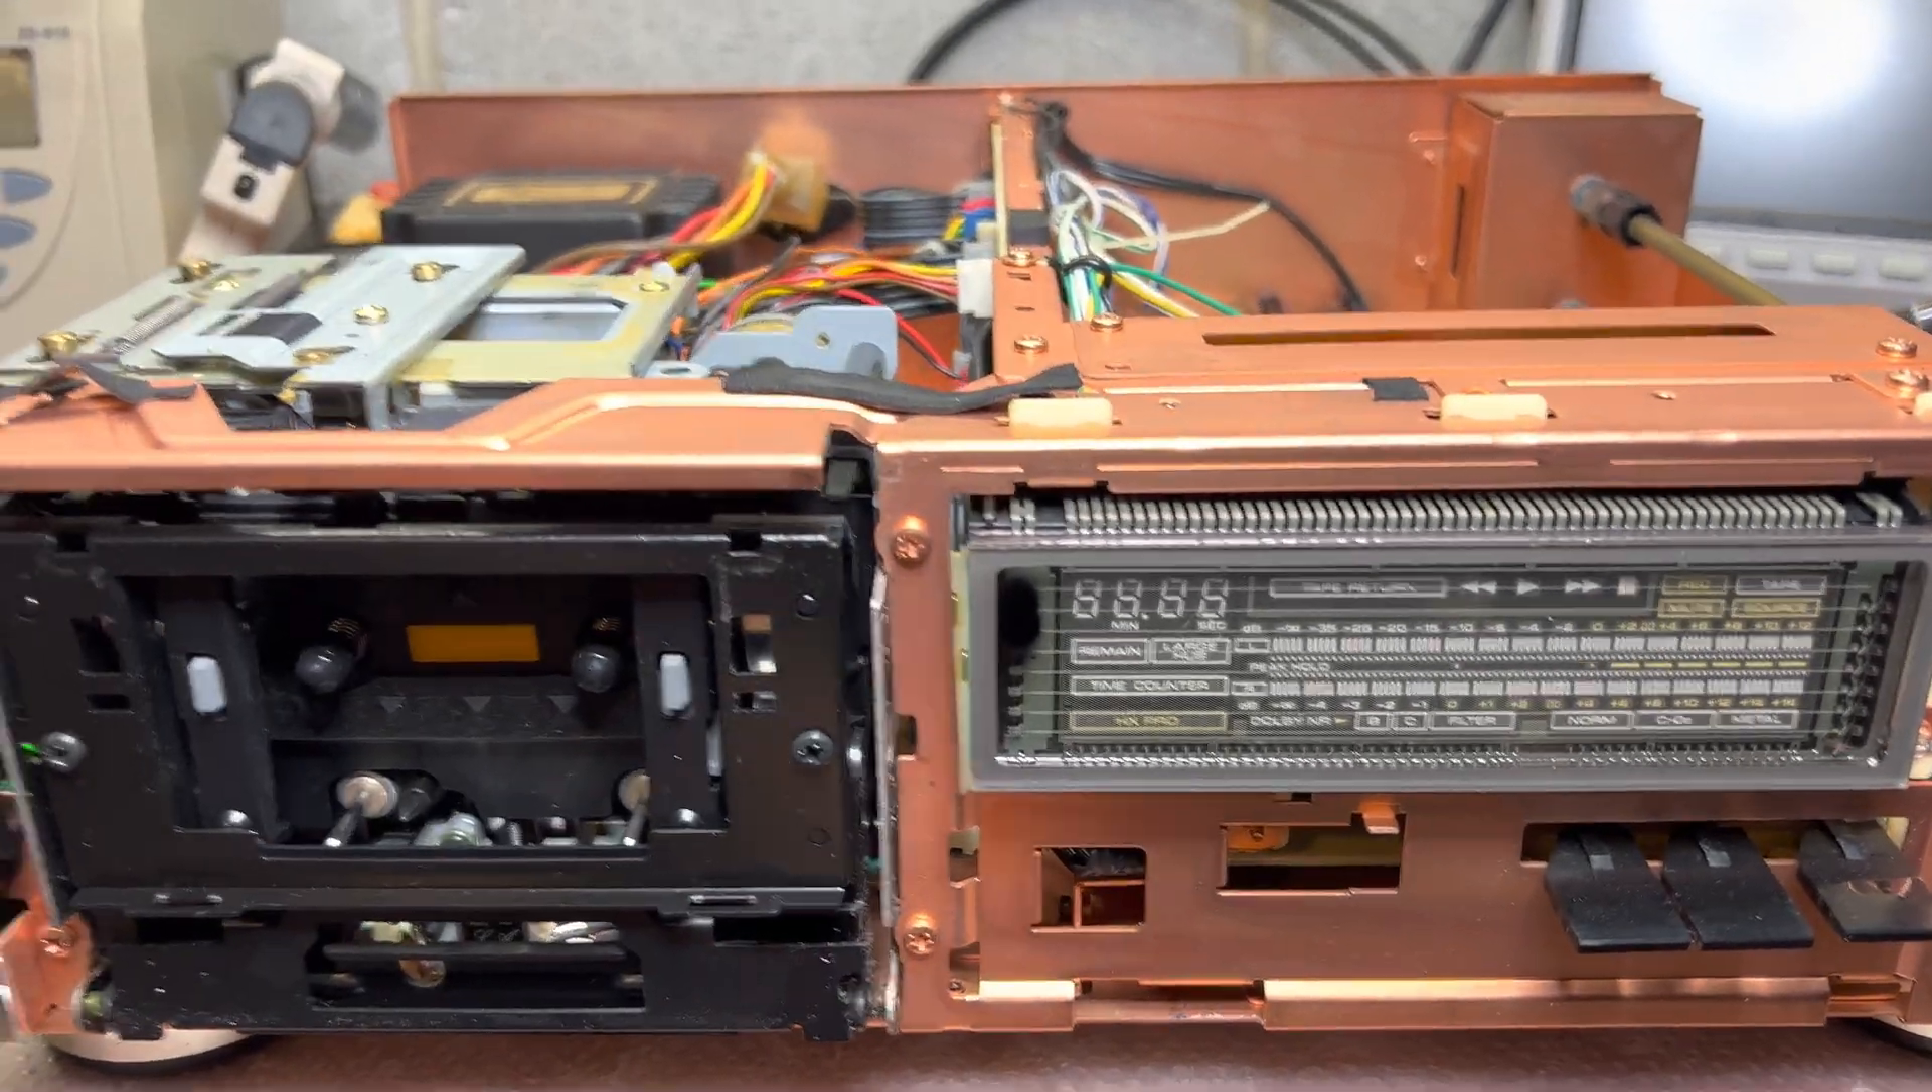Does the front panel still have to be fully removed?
No.